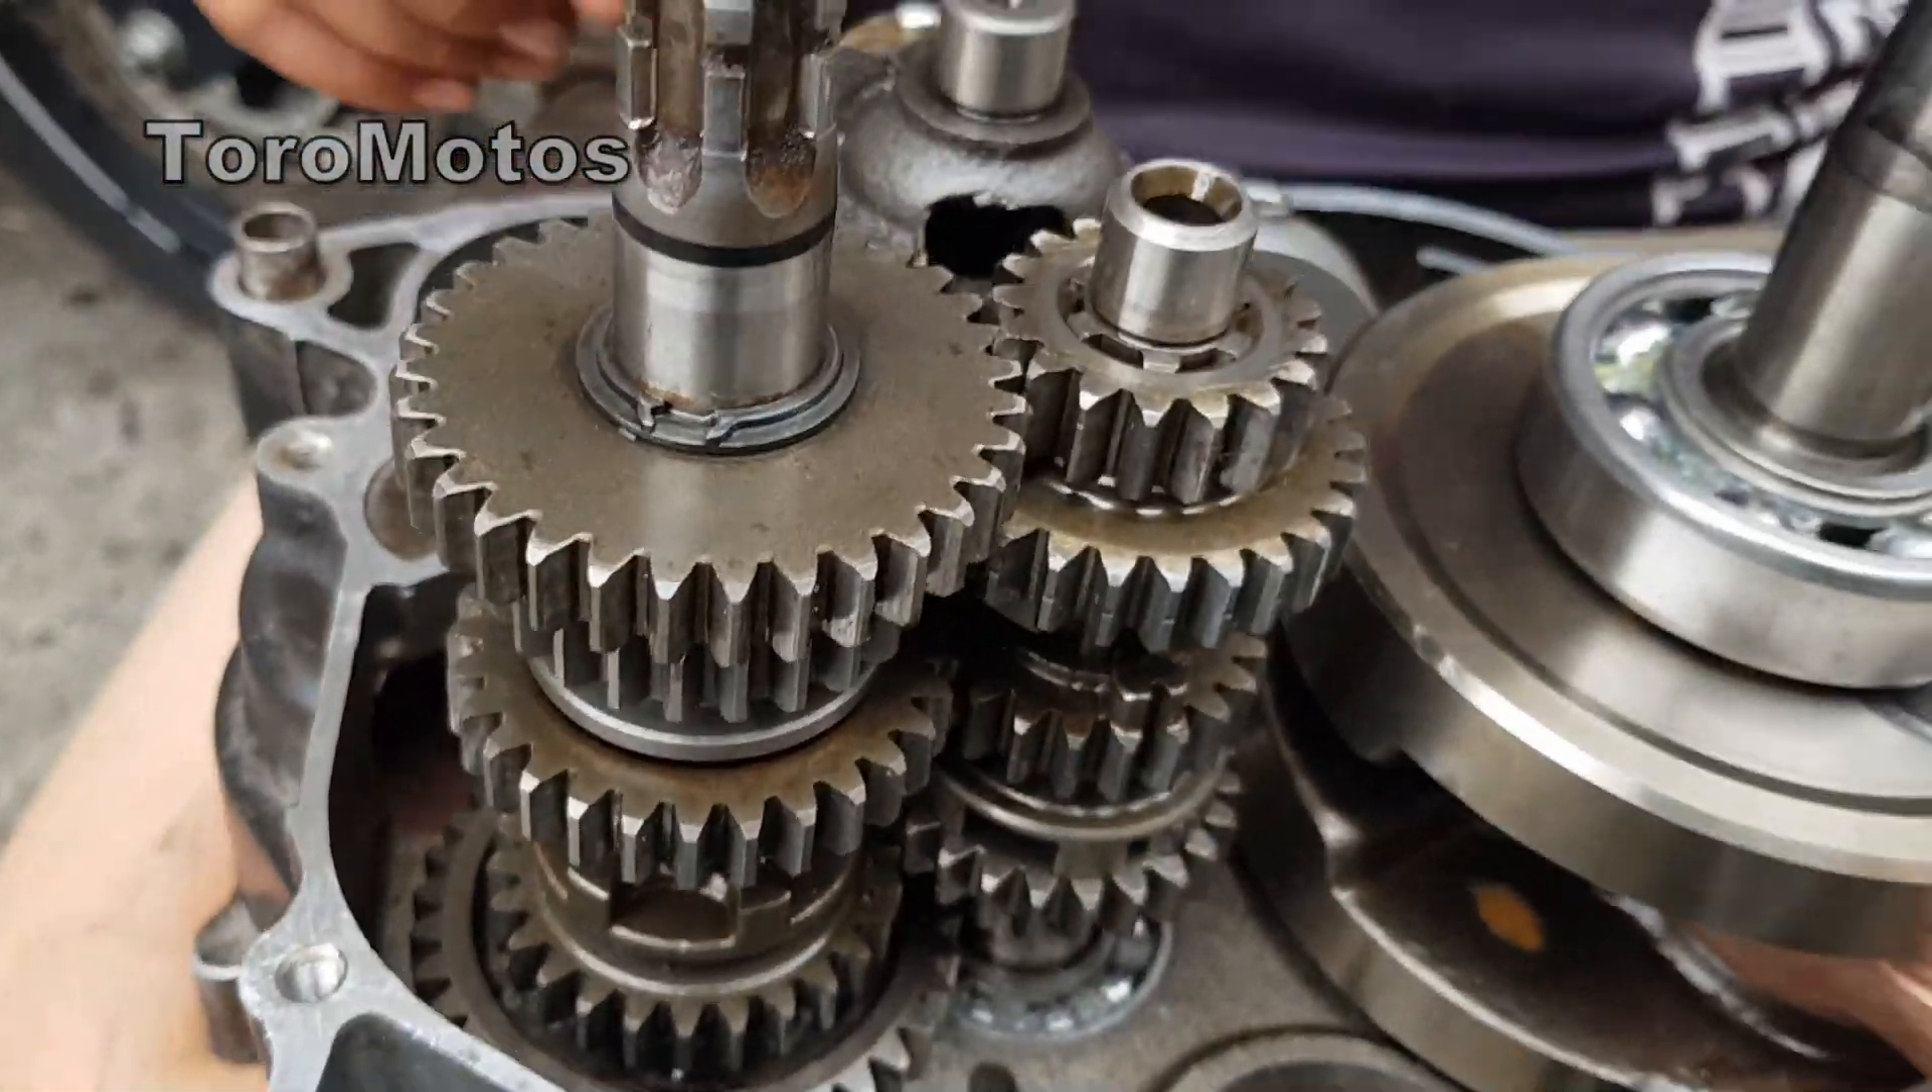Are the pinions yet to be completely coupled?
No.